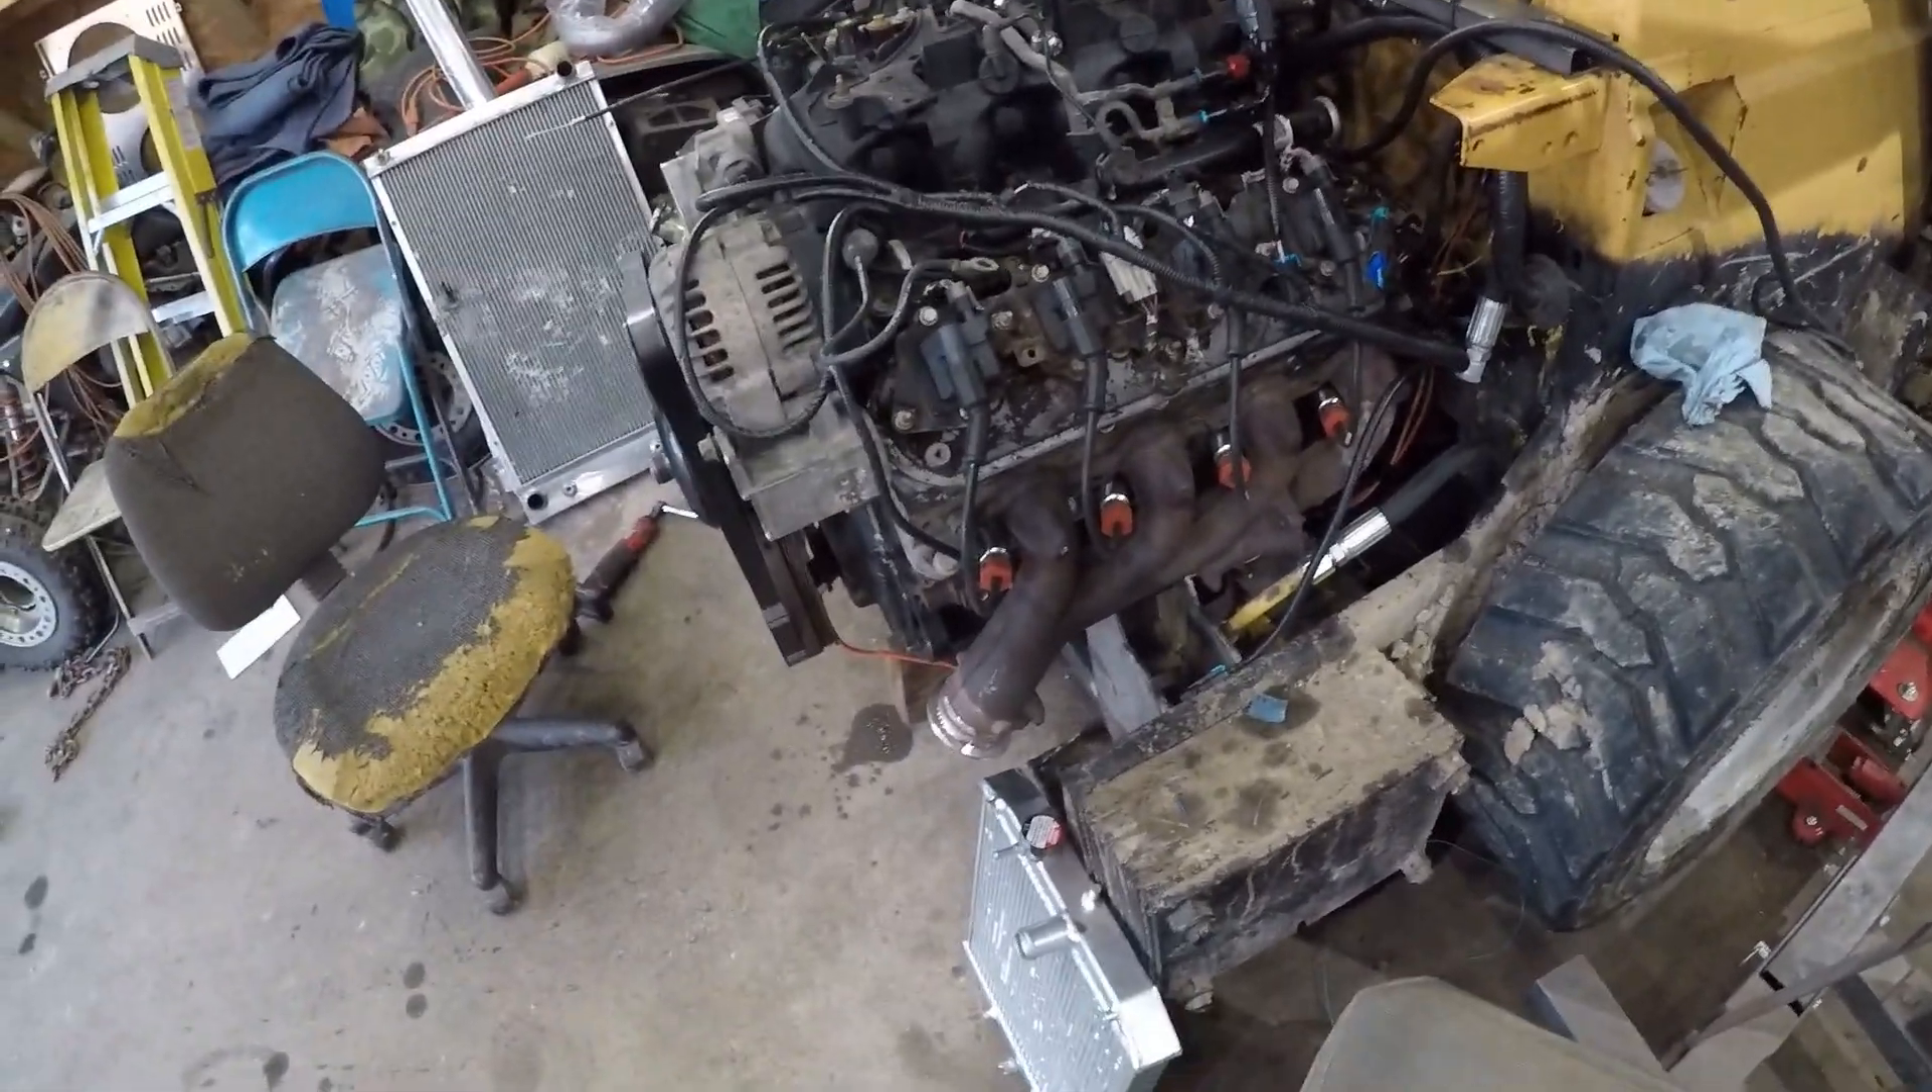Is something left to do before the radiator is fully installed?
Yes.